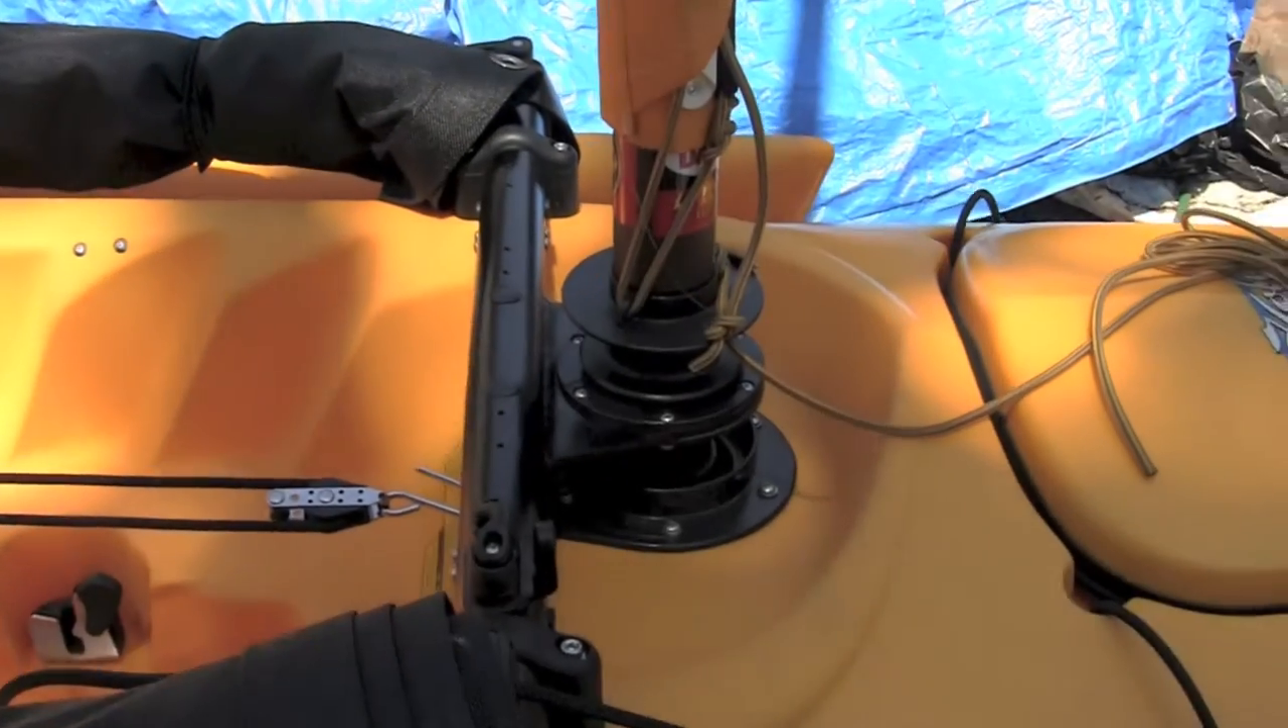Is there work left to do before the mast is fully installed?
No.